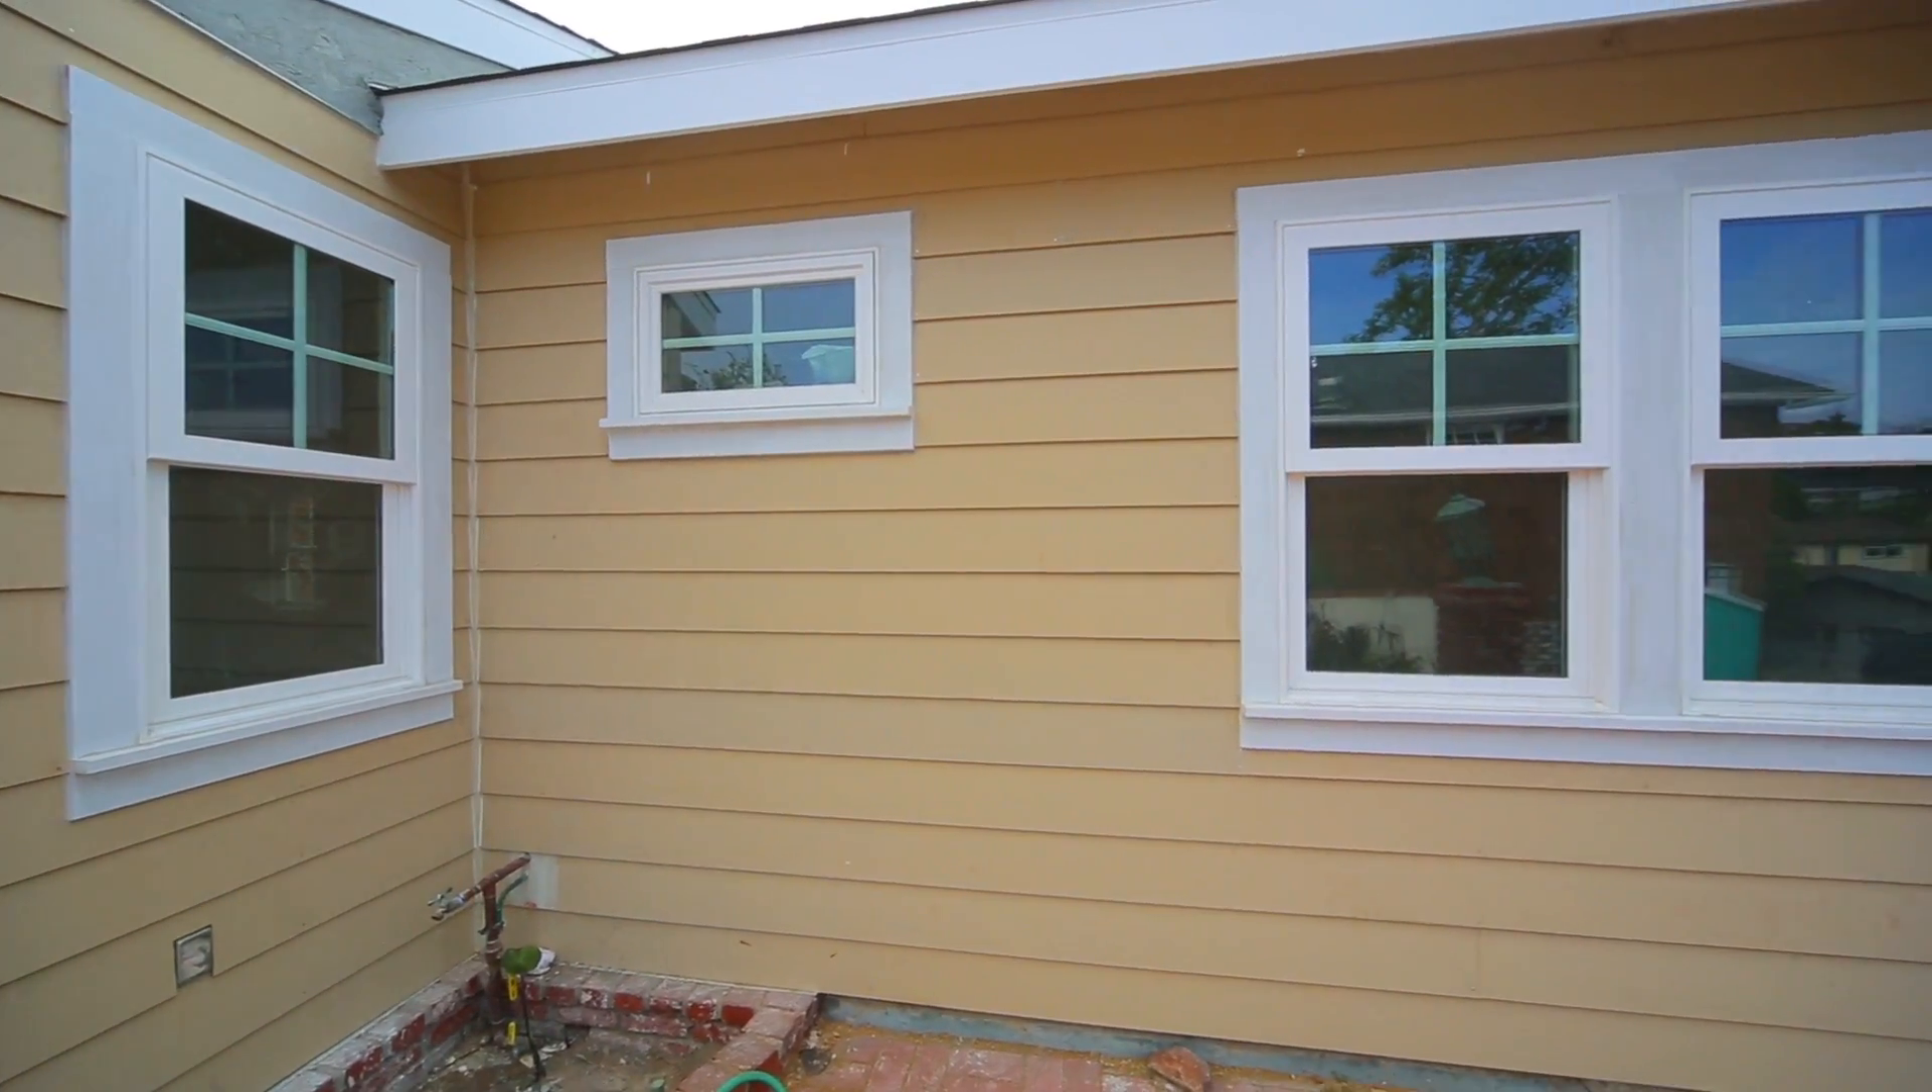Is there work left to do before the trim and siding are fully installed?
No.